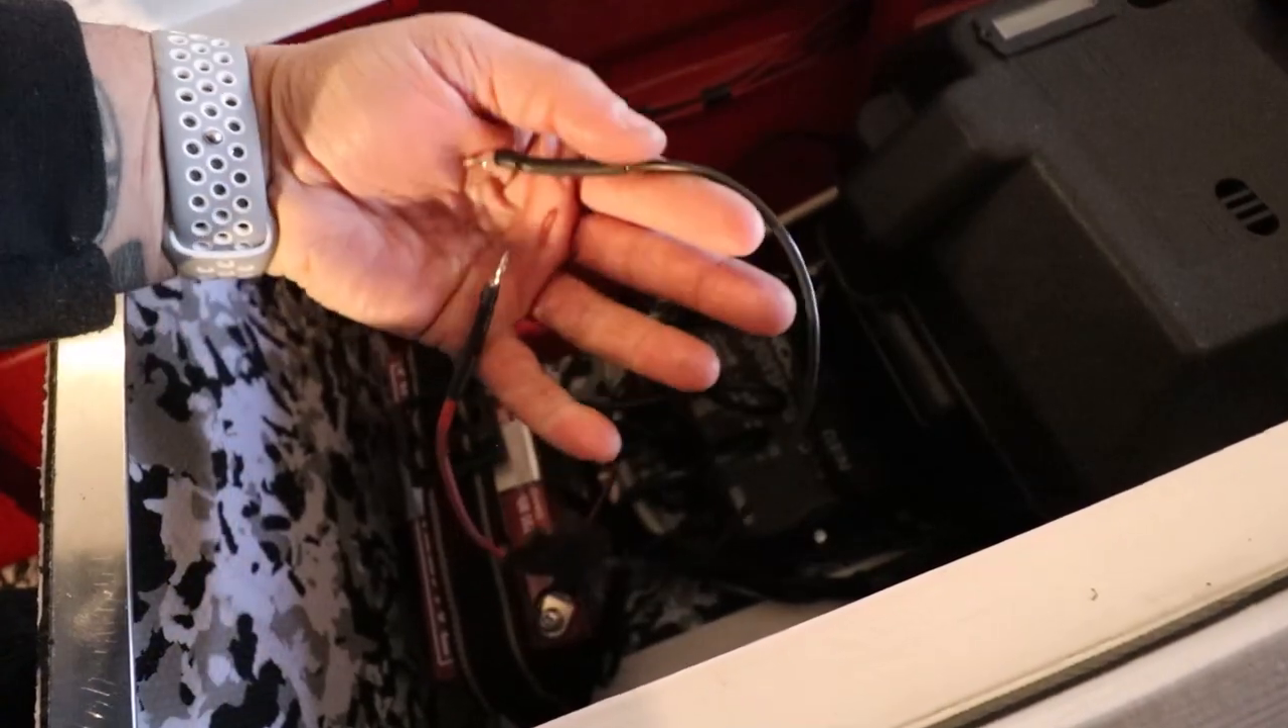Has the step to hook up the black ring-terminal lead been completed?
No.